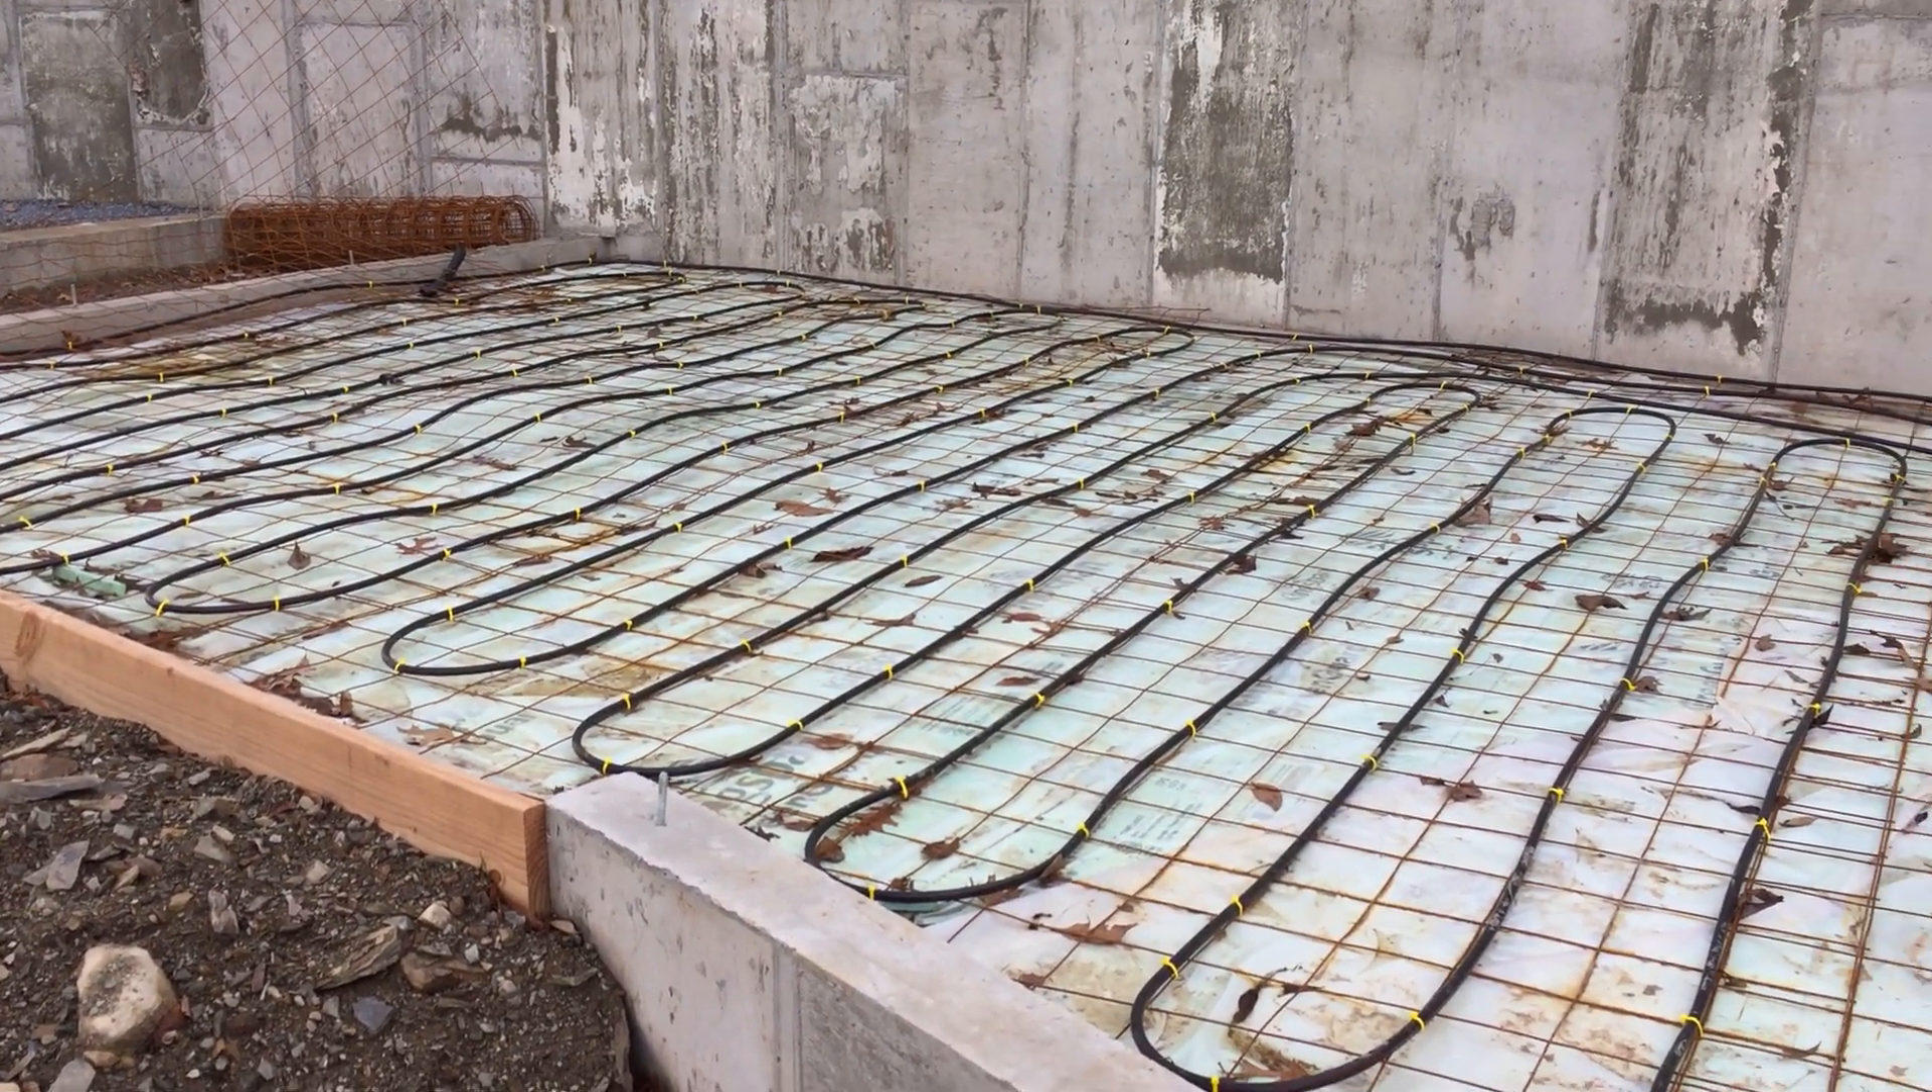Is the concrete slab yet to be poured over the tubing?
Yes.